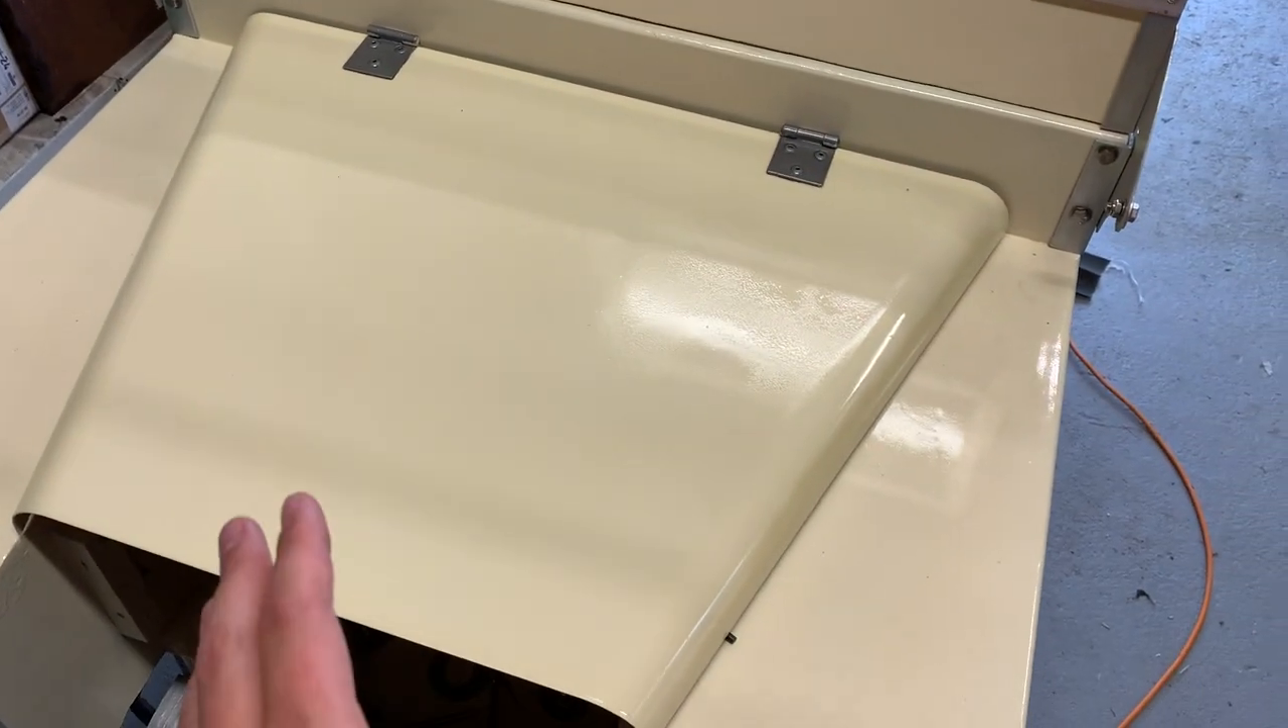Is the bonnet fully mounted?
Yes.